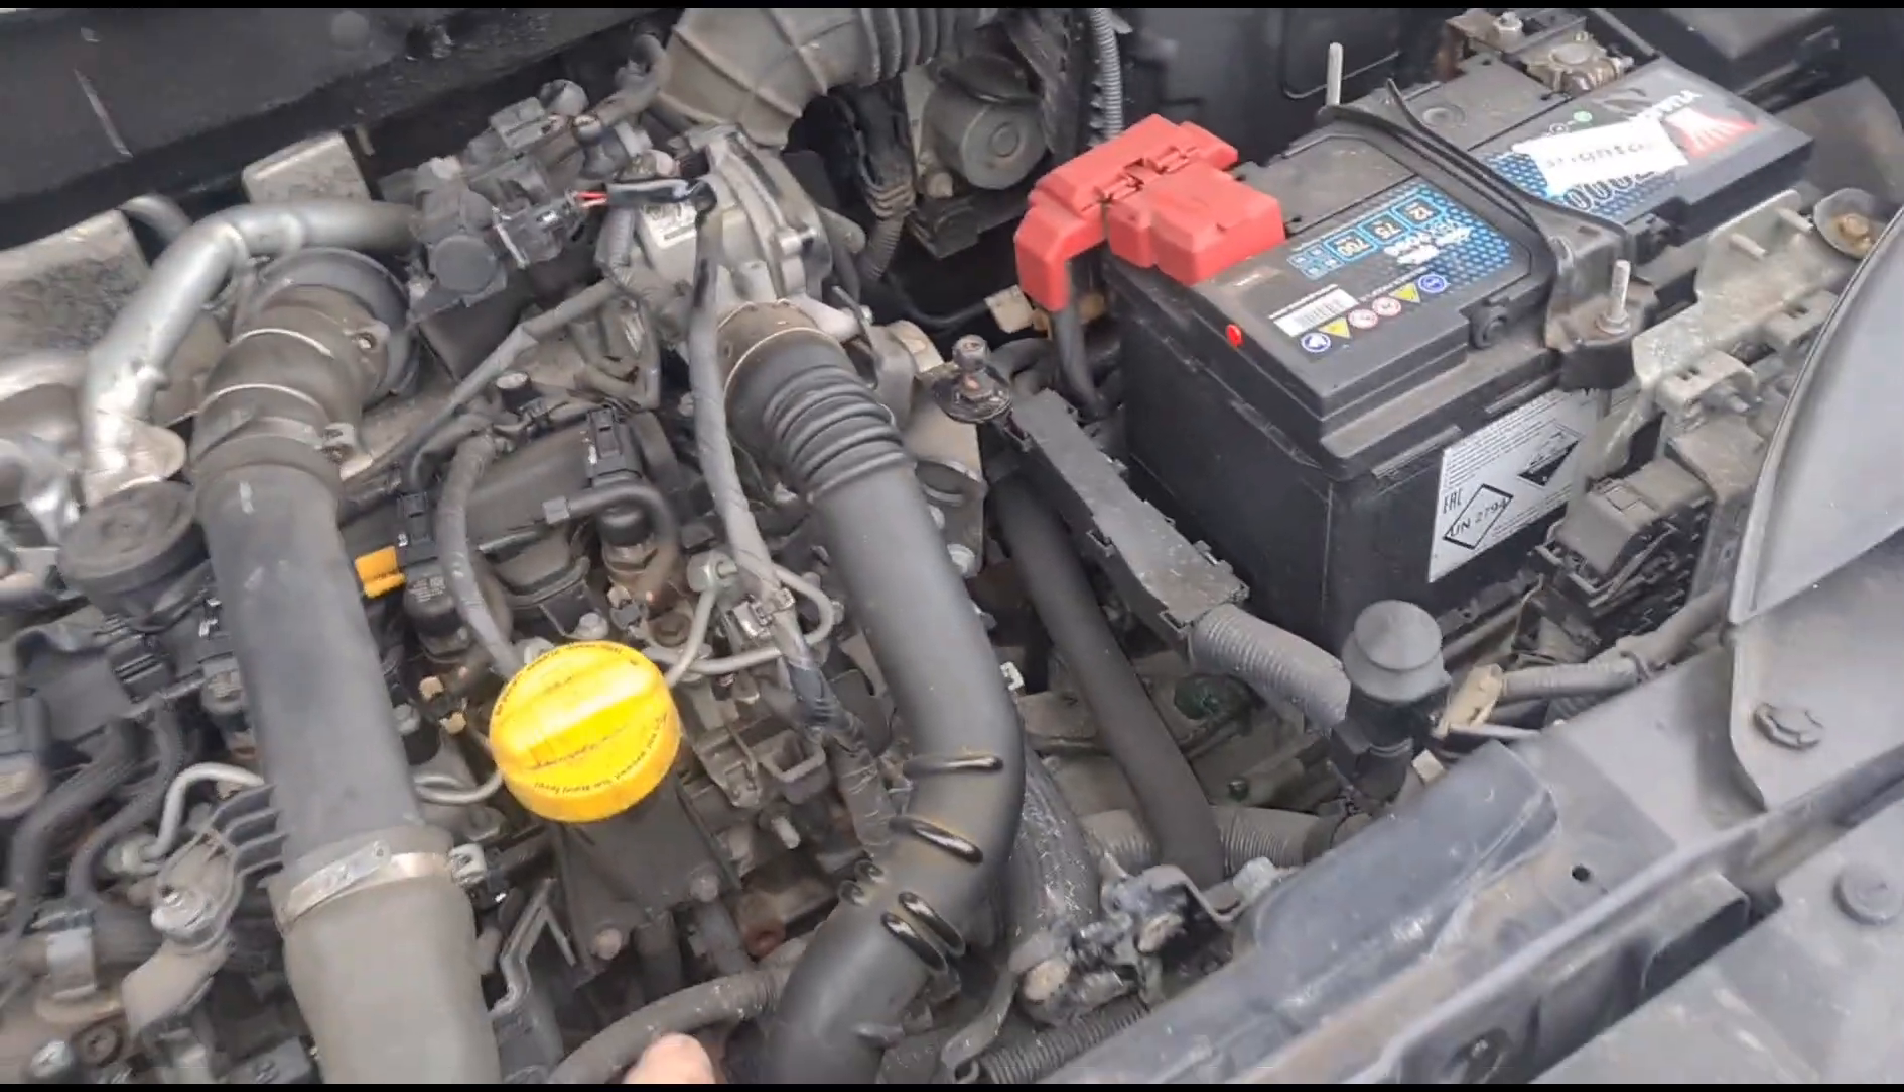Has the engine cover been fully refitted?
No.